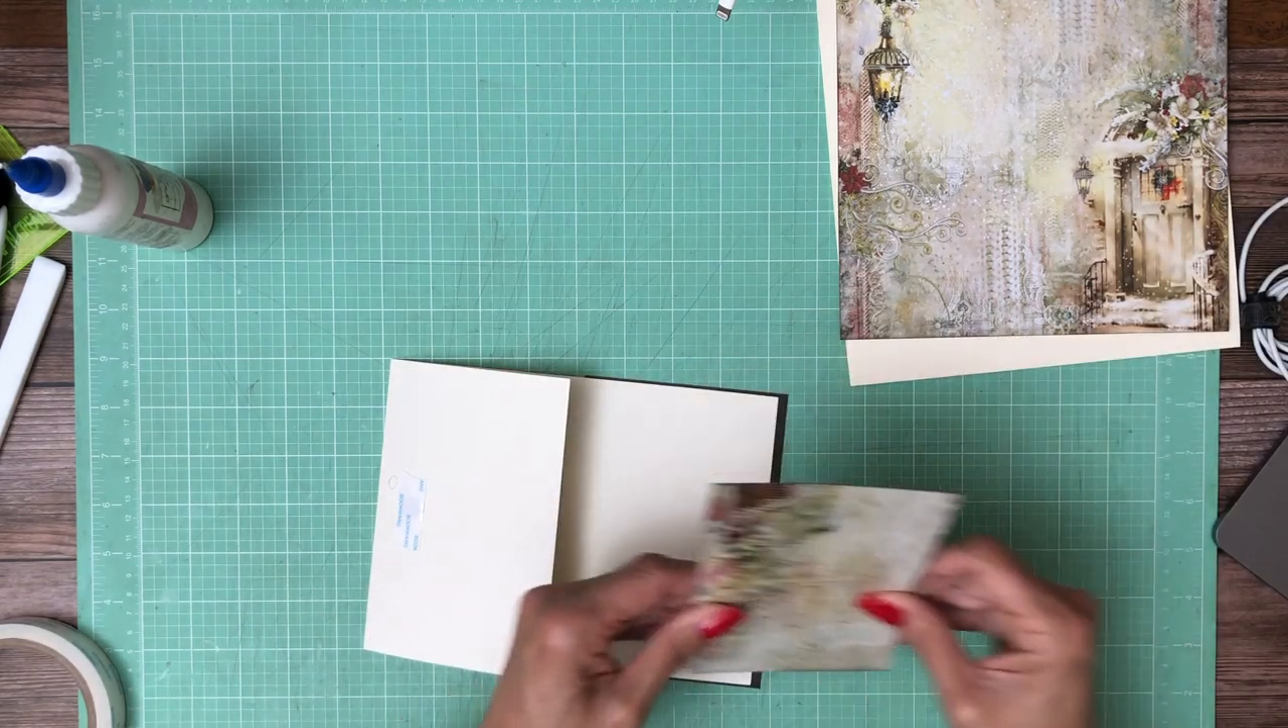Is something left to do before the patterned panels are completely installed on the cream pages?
Yes.